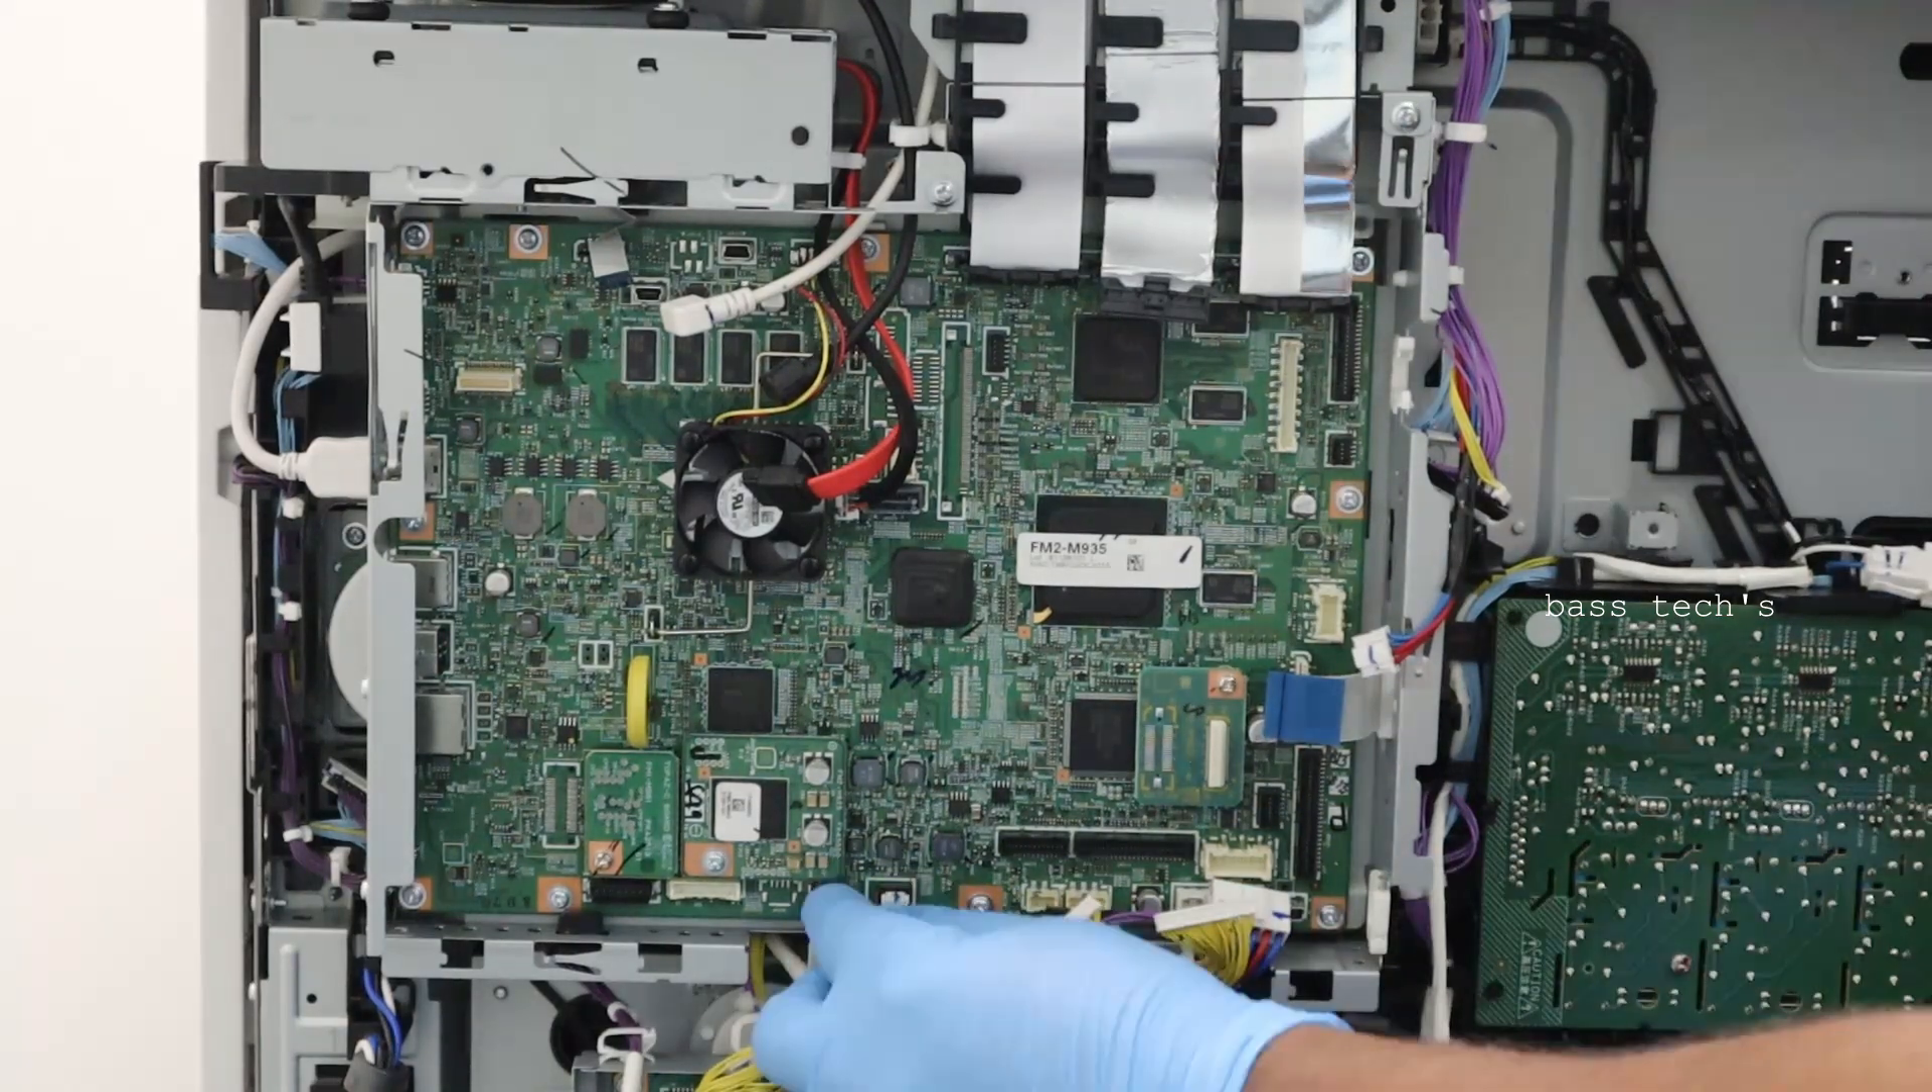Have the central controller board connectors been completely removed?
No.